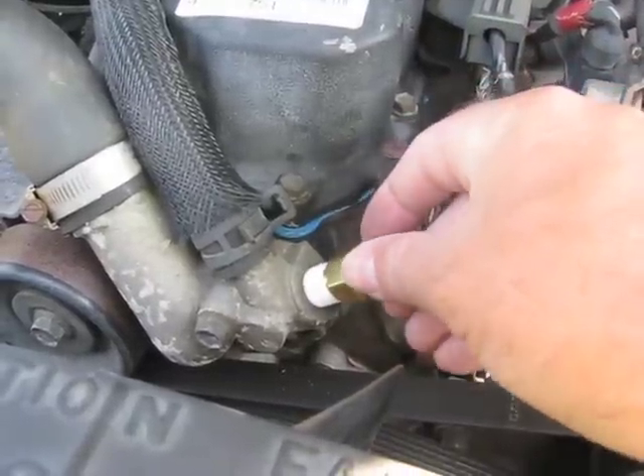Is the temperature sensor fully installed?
No.